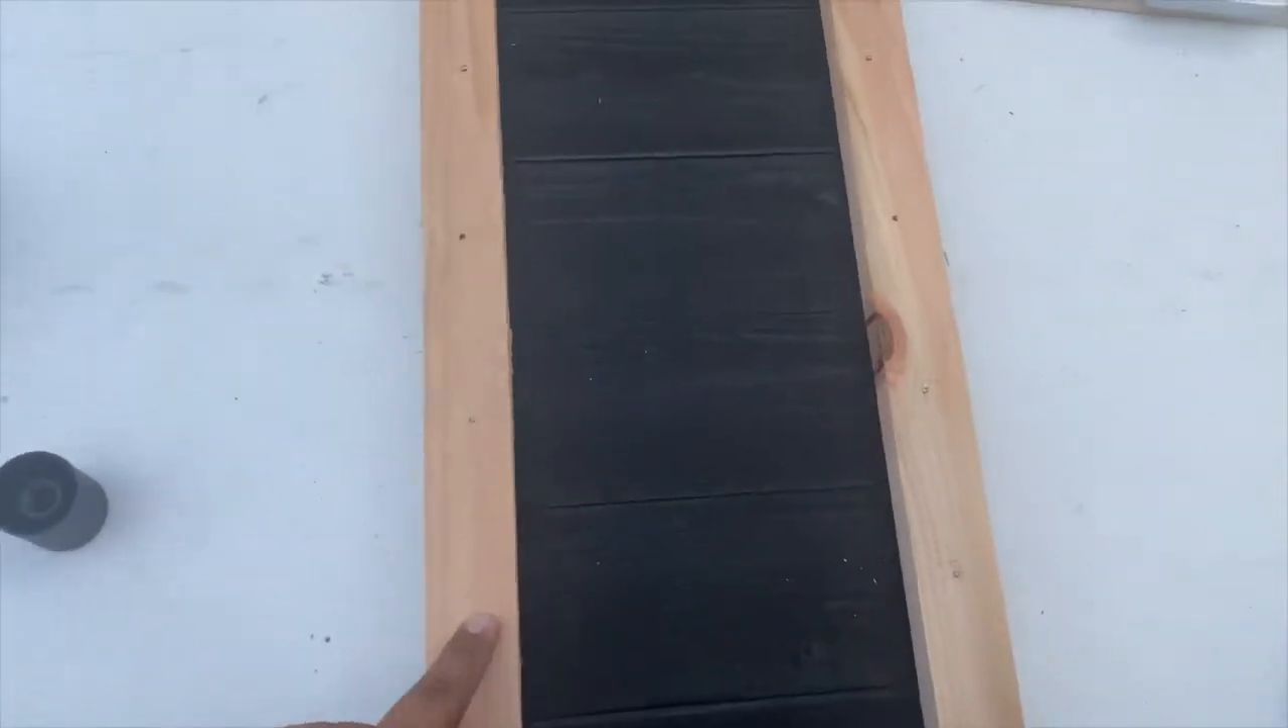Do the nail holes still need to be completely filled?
Yes.